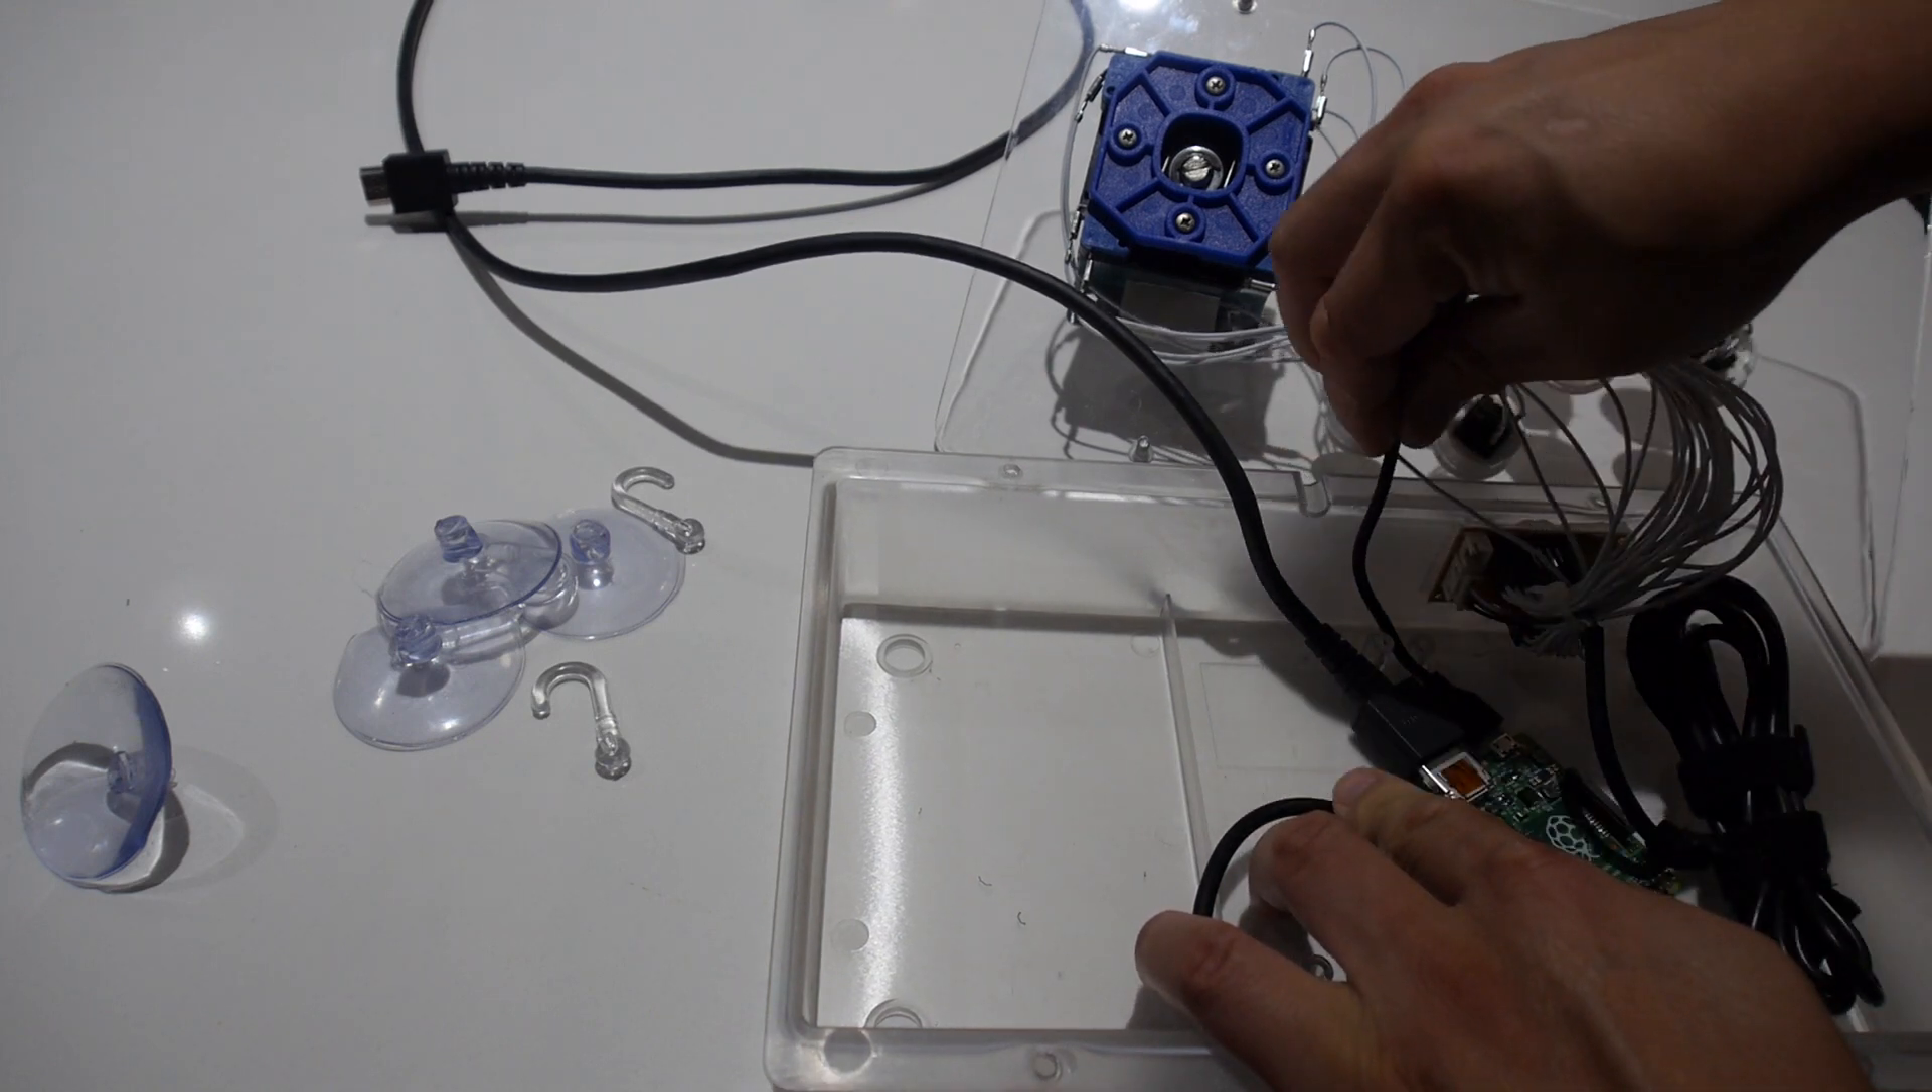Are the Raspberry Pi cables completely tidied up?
No.